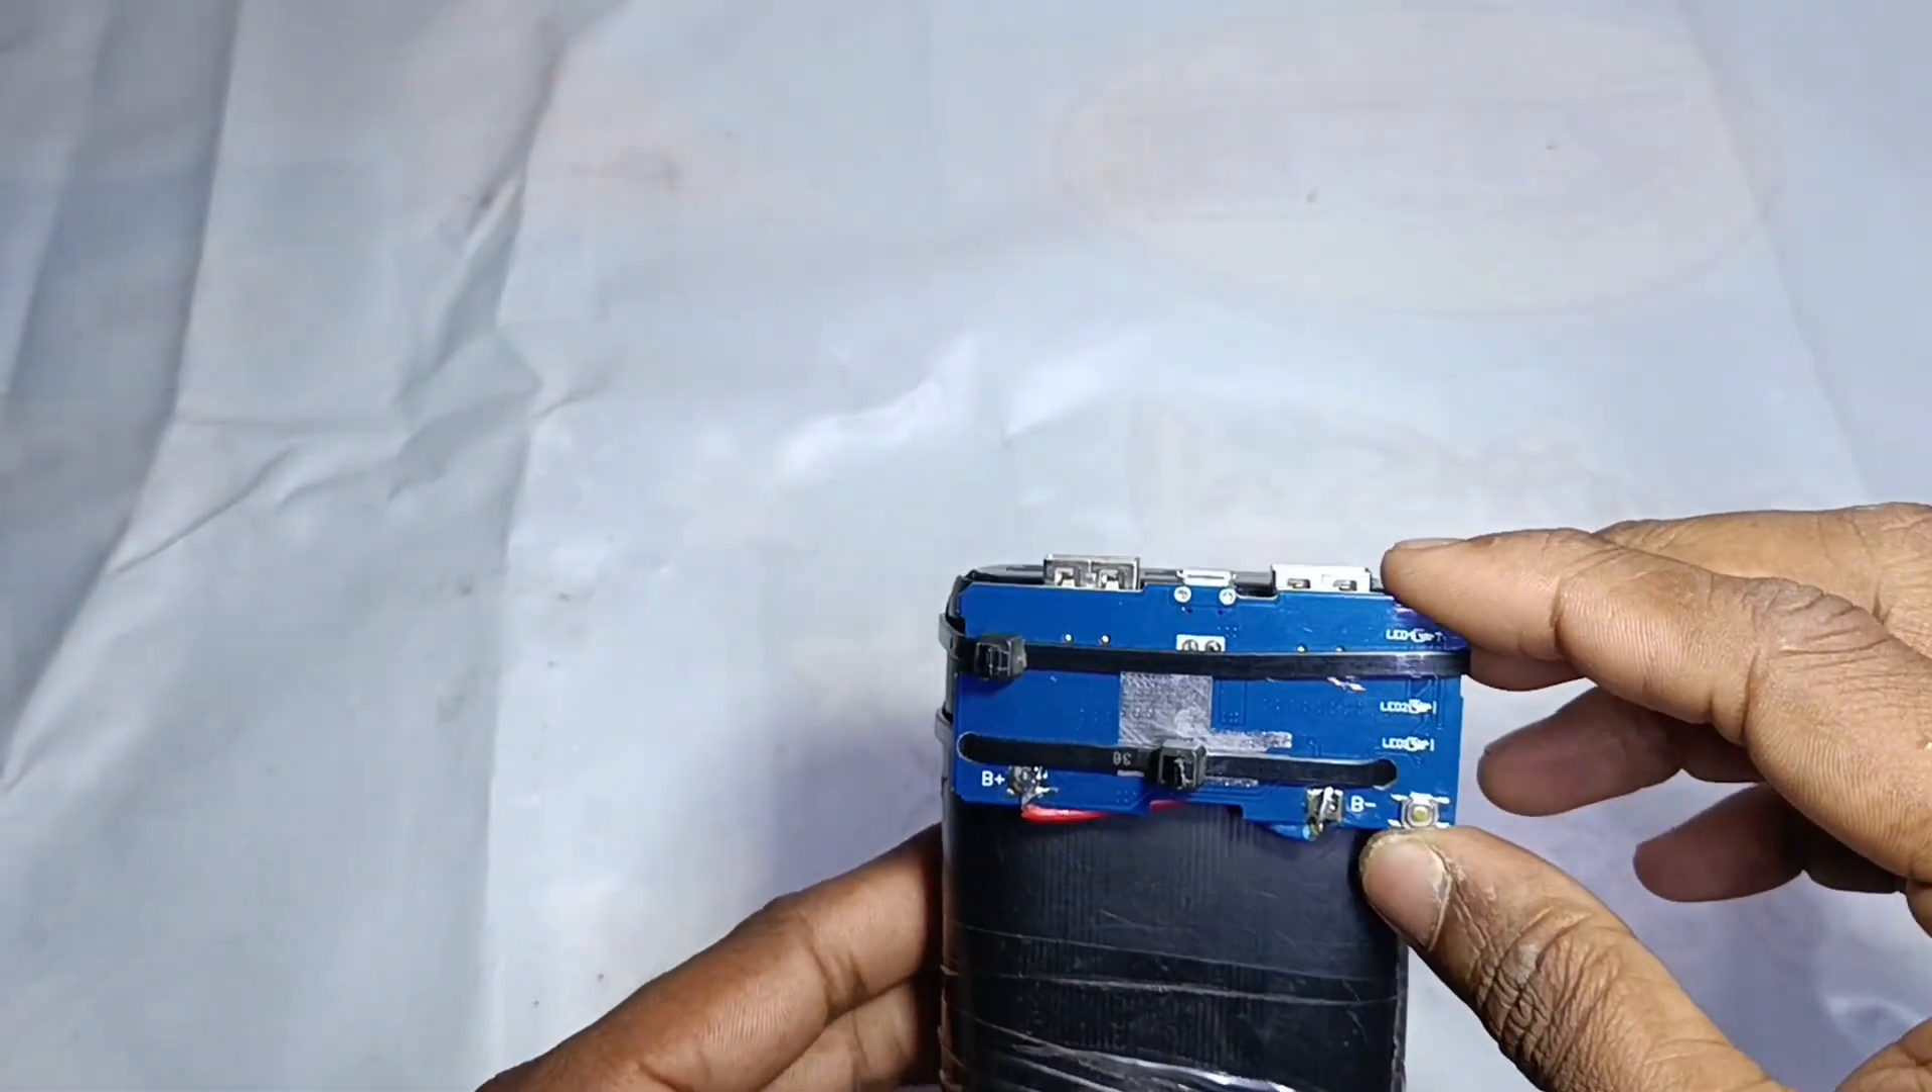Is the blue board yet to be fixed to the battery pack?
No.